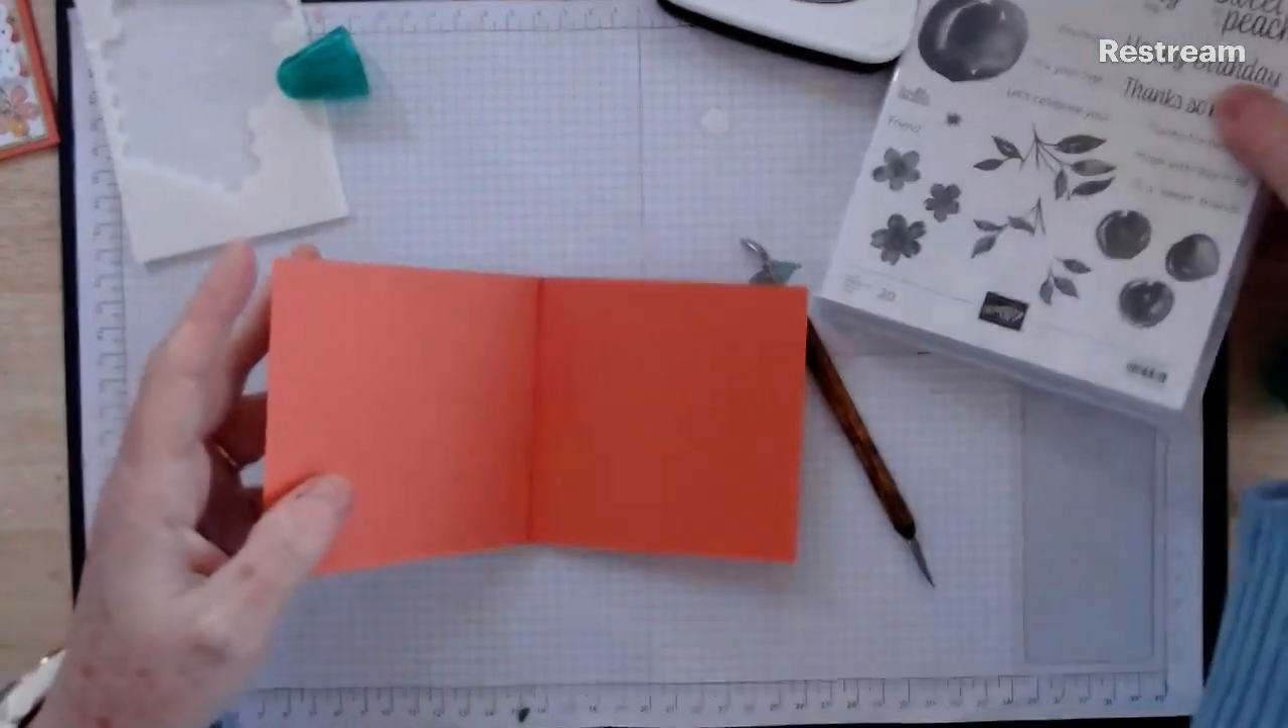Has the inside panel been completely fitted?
No.